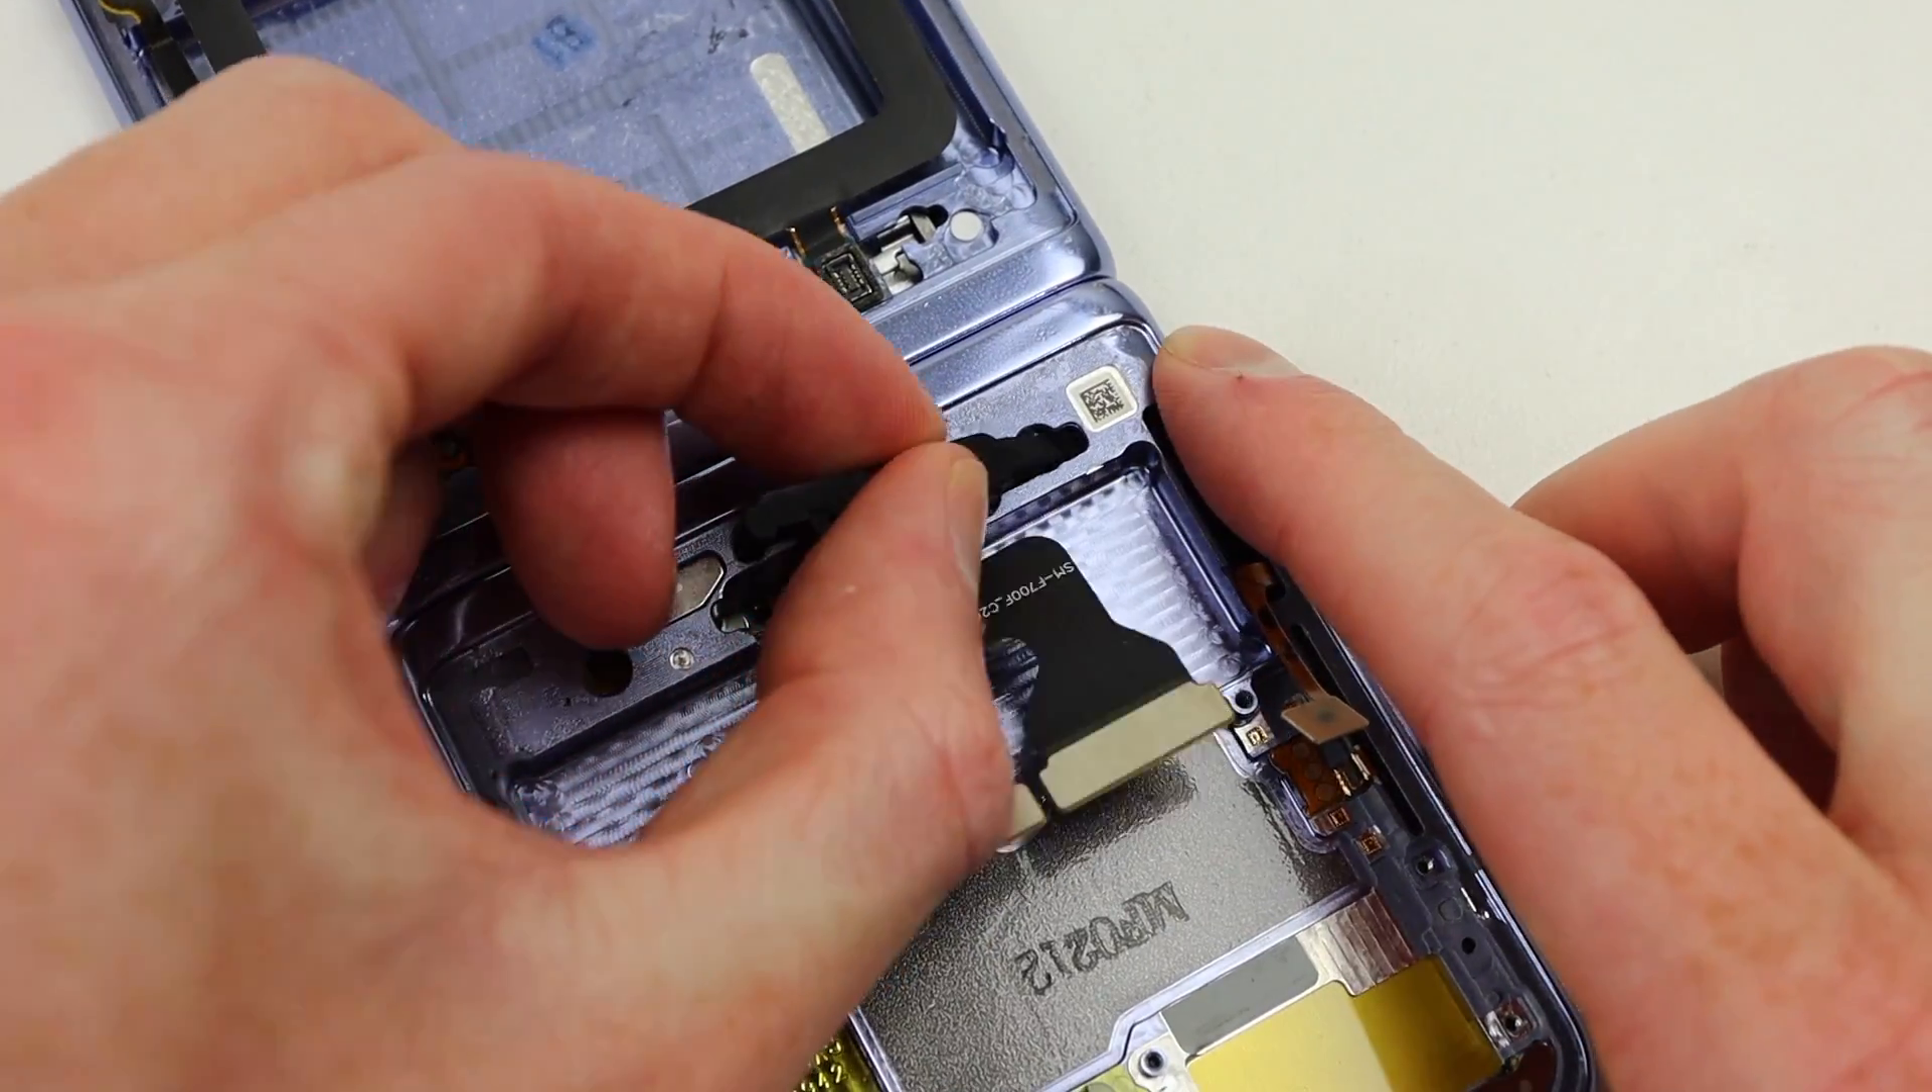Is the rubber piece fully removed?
No.